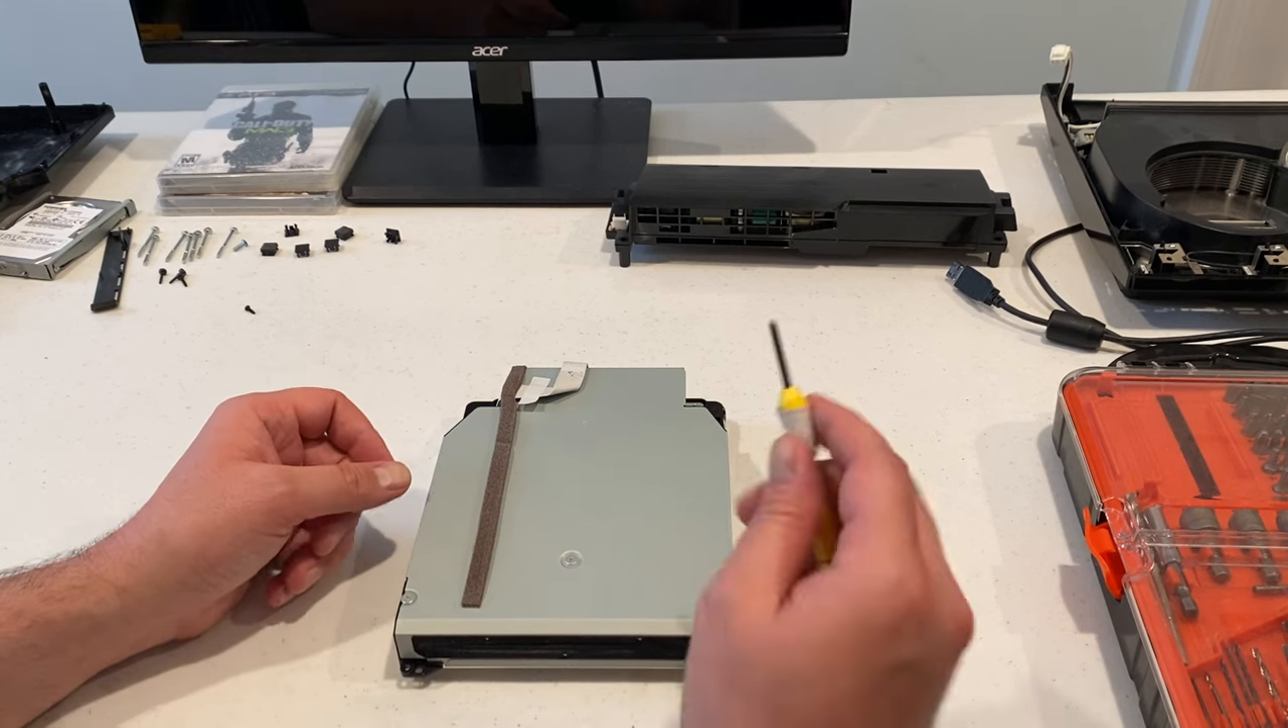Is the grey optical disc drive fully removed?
Yes.